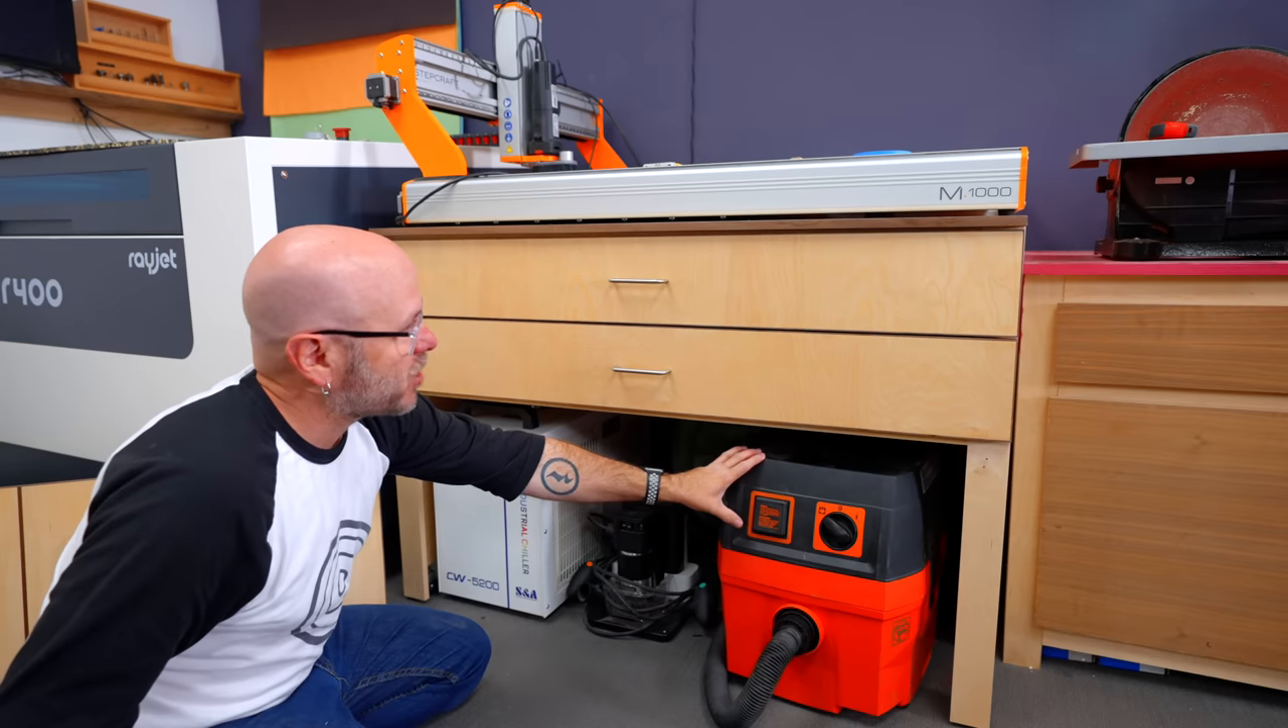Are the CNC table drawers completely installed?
Yes.